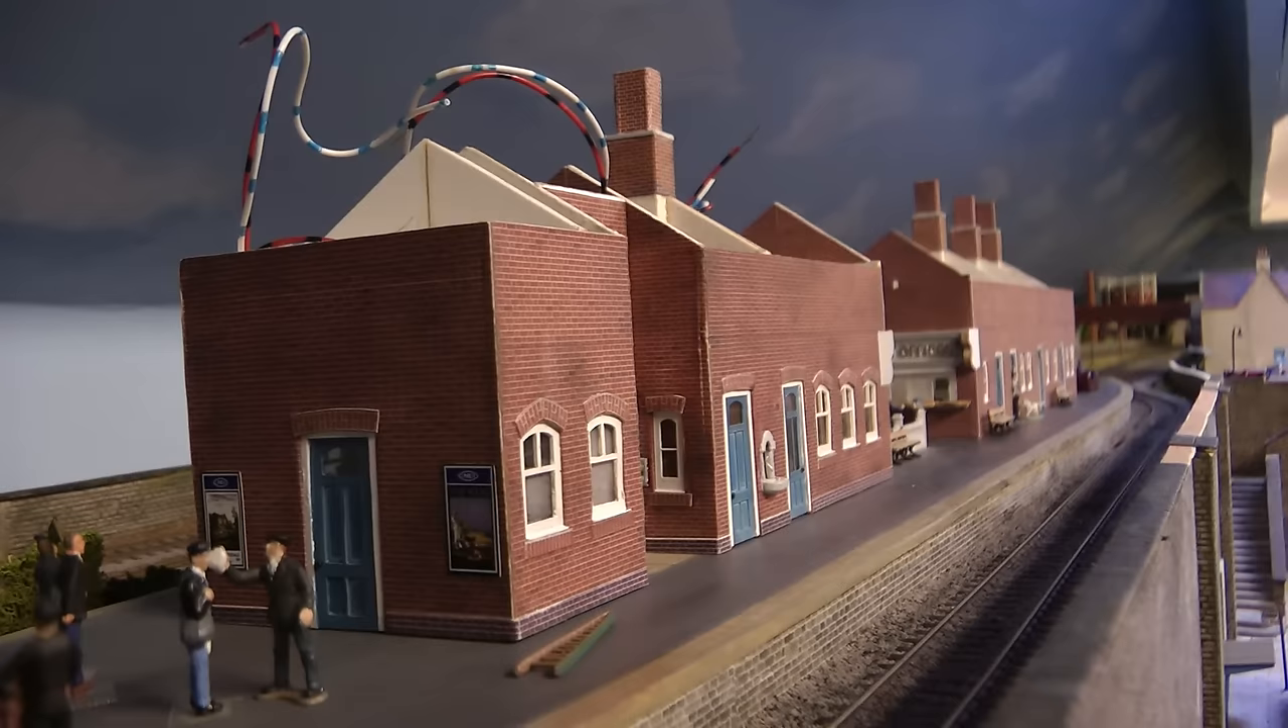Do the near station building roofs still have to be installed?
Yes.